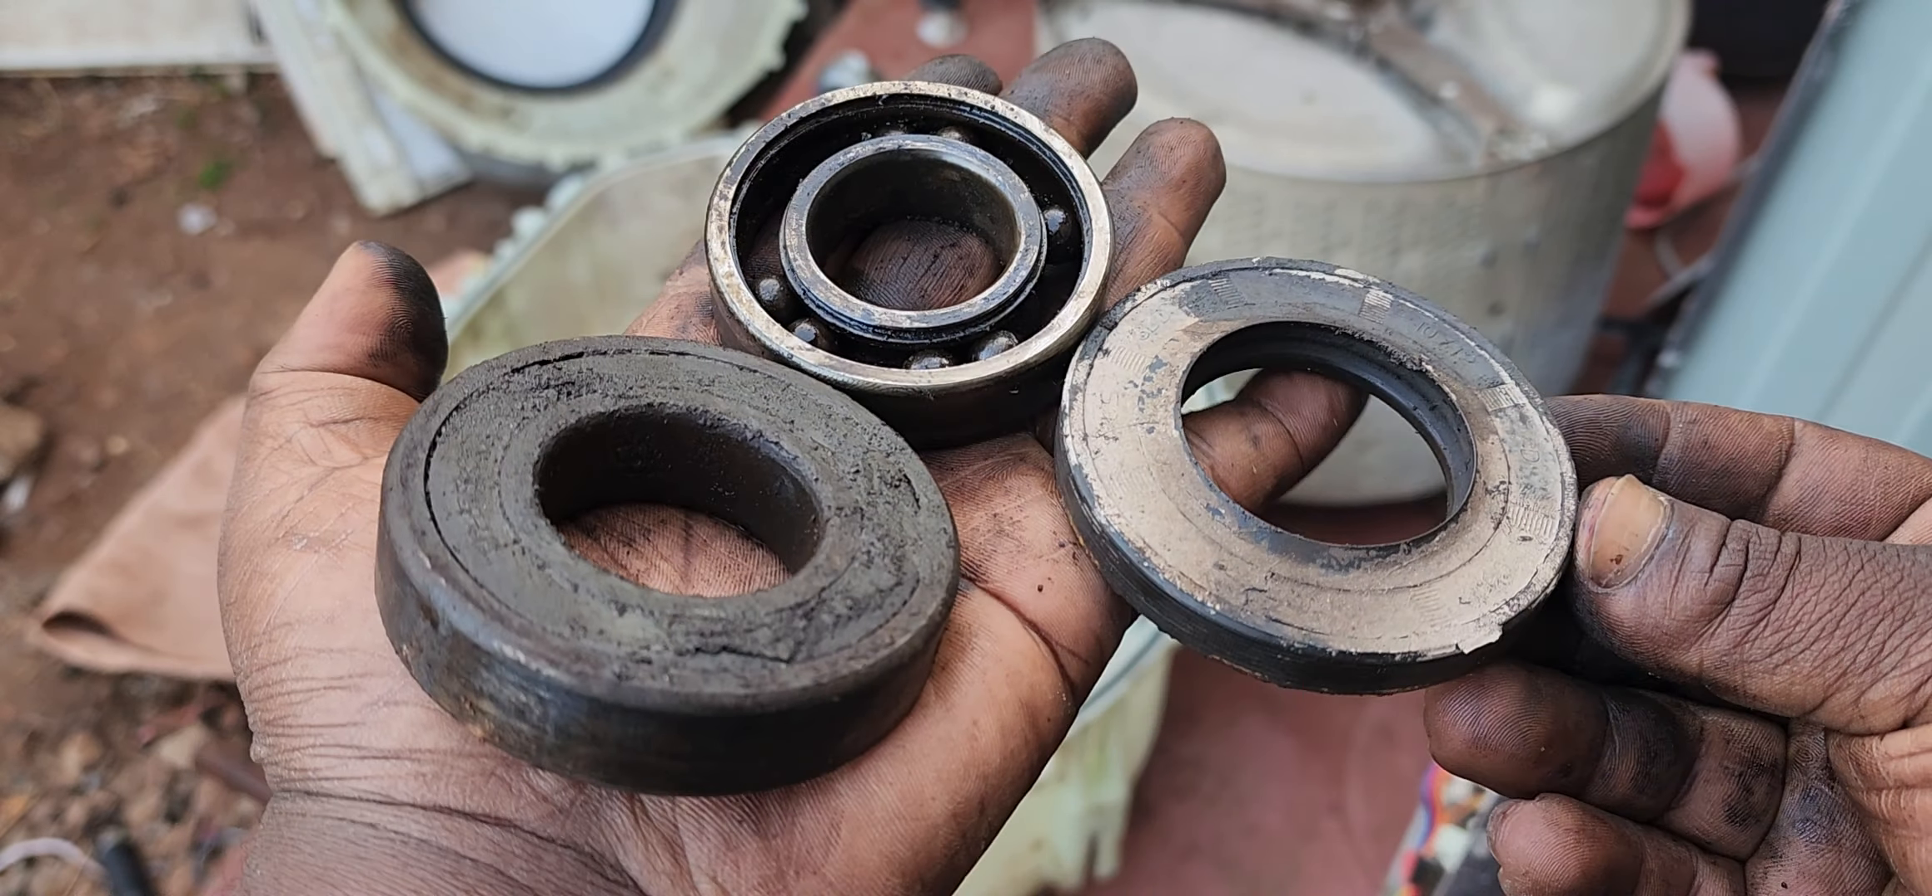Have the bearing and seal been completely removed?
Yes.